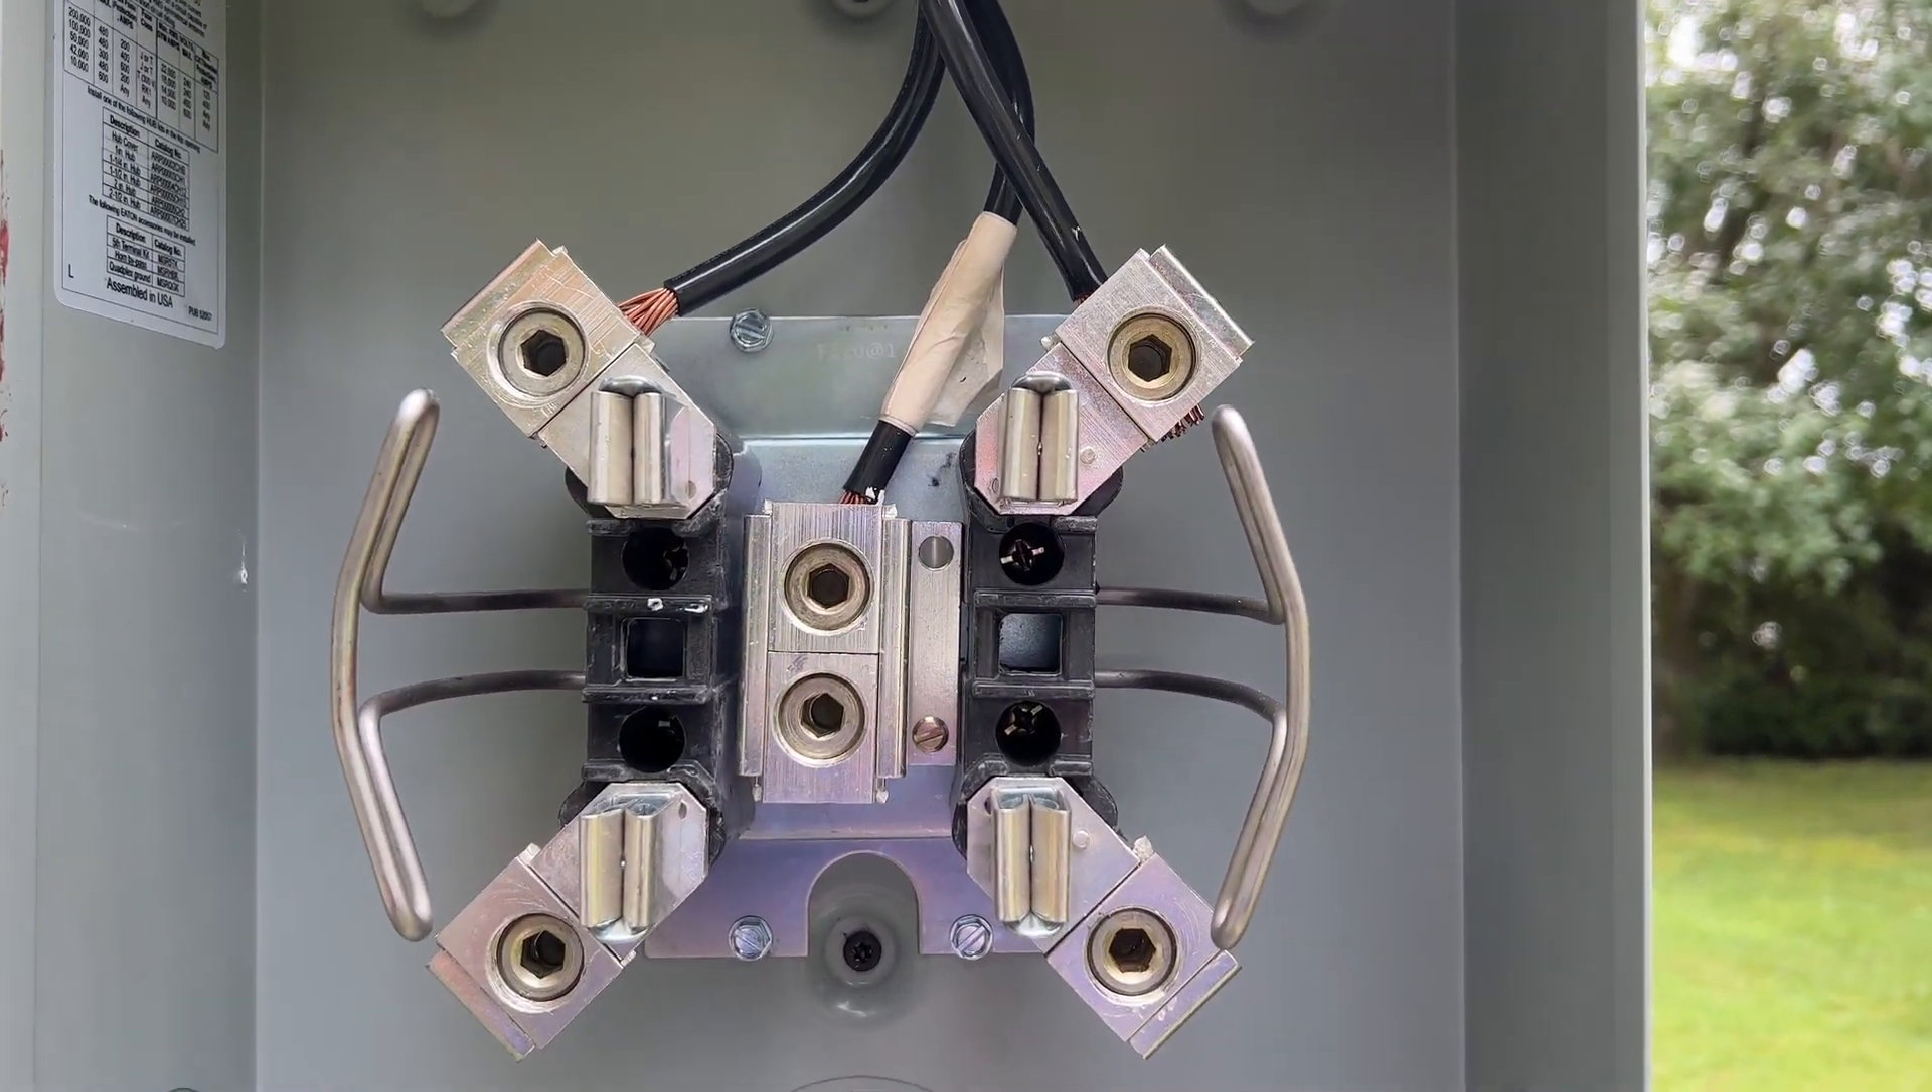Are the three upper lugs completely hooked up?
Yes.